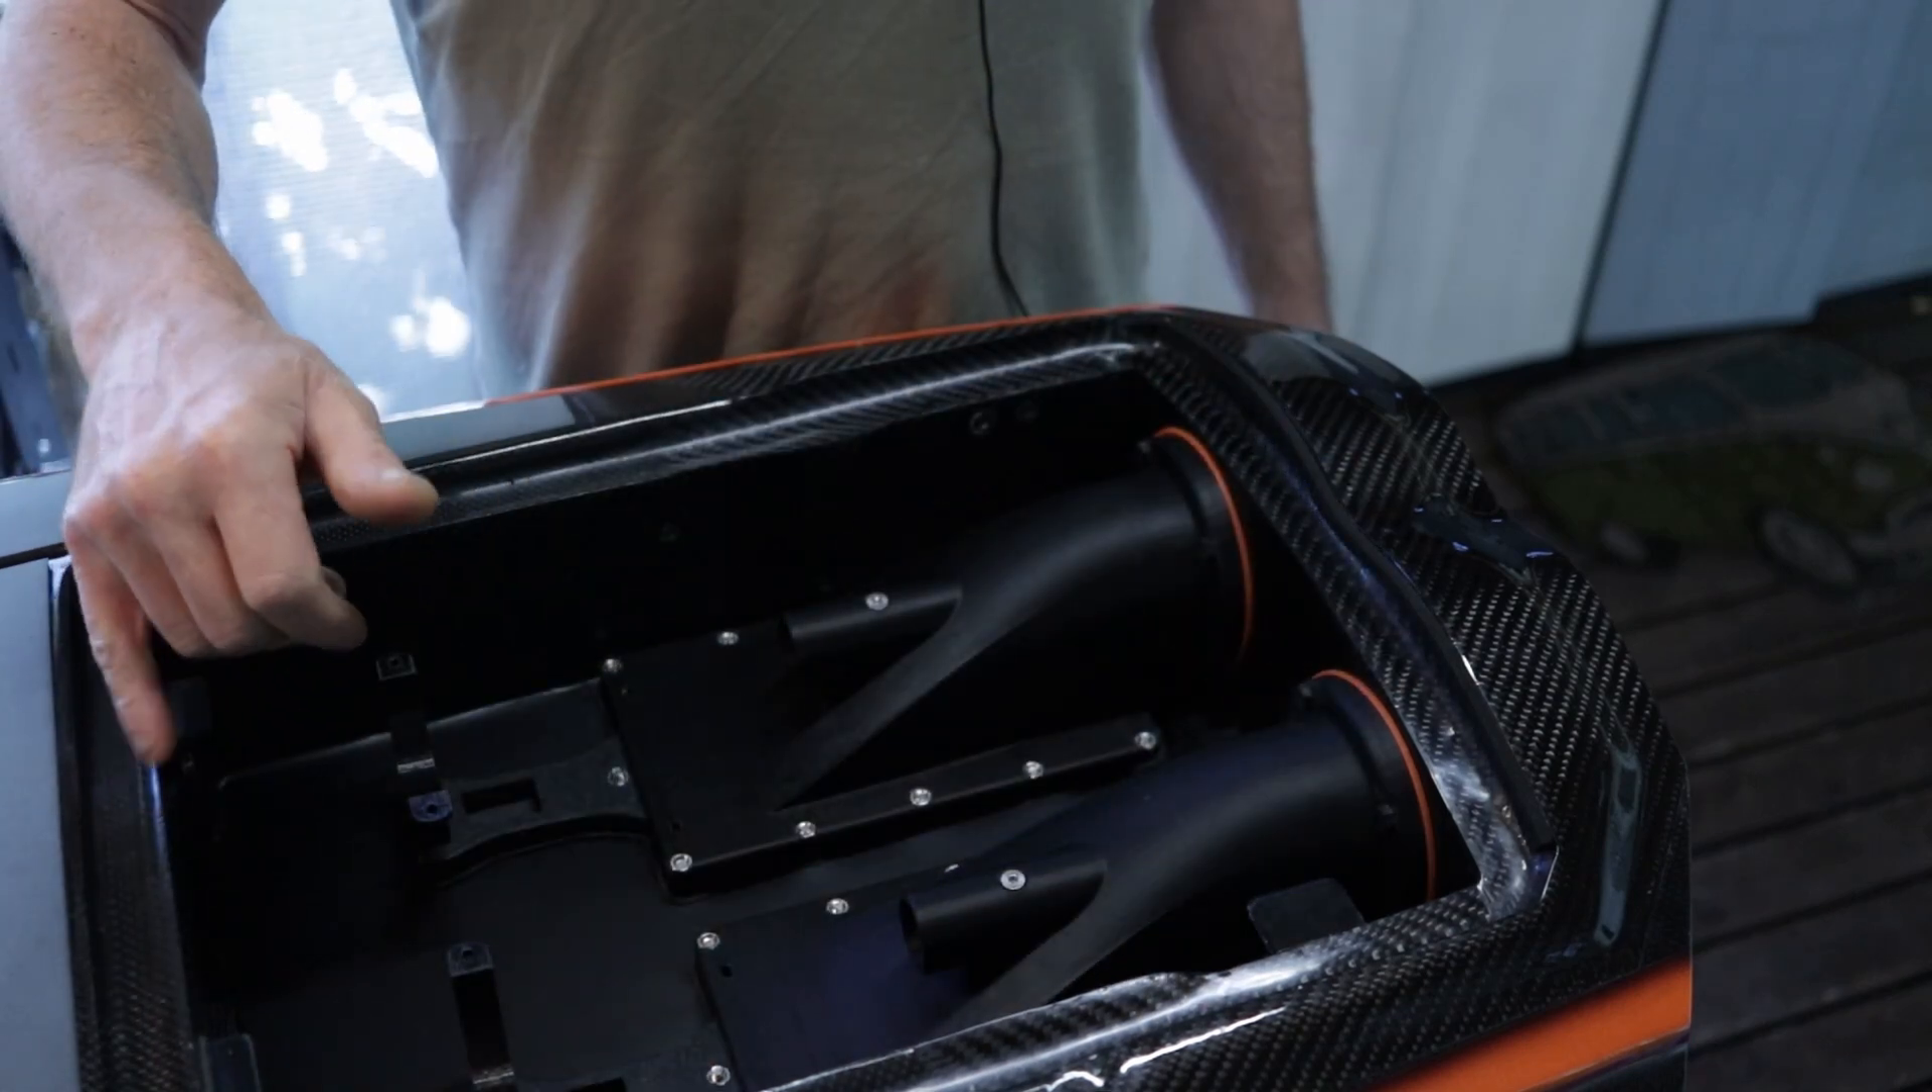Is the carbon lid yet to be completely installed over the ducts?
Yes.